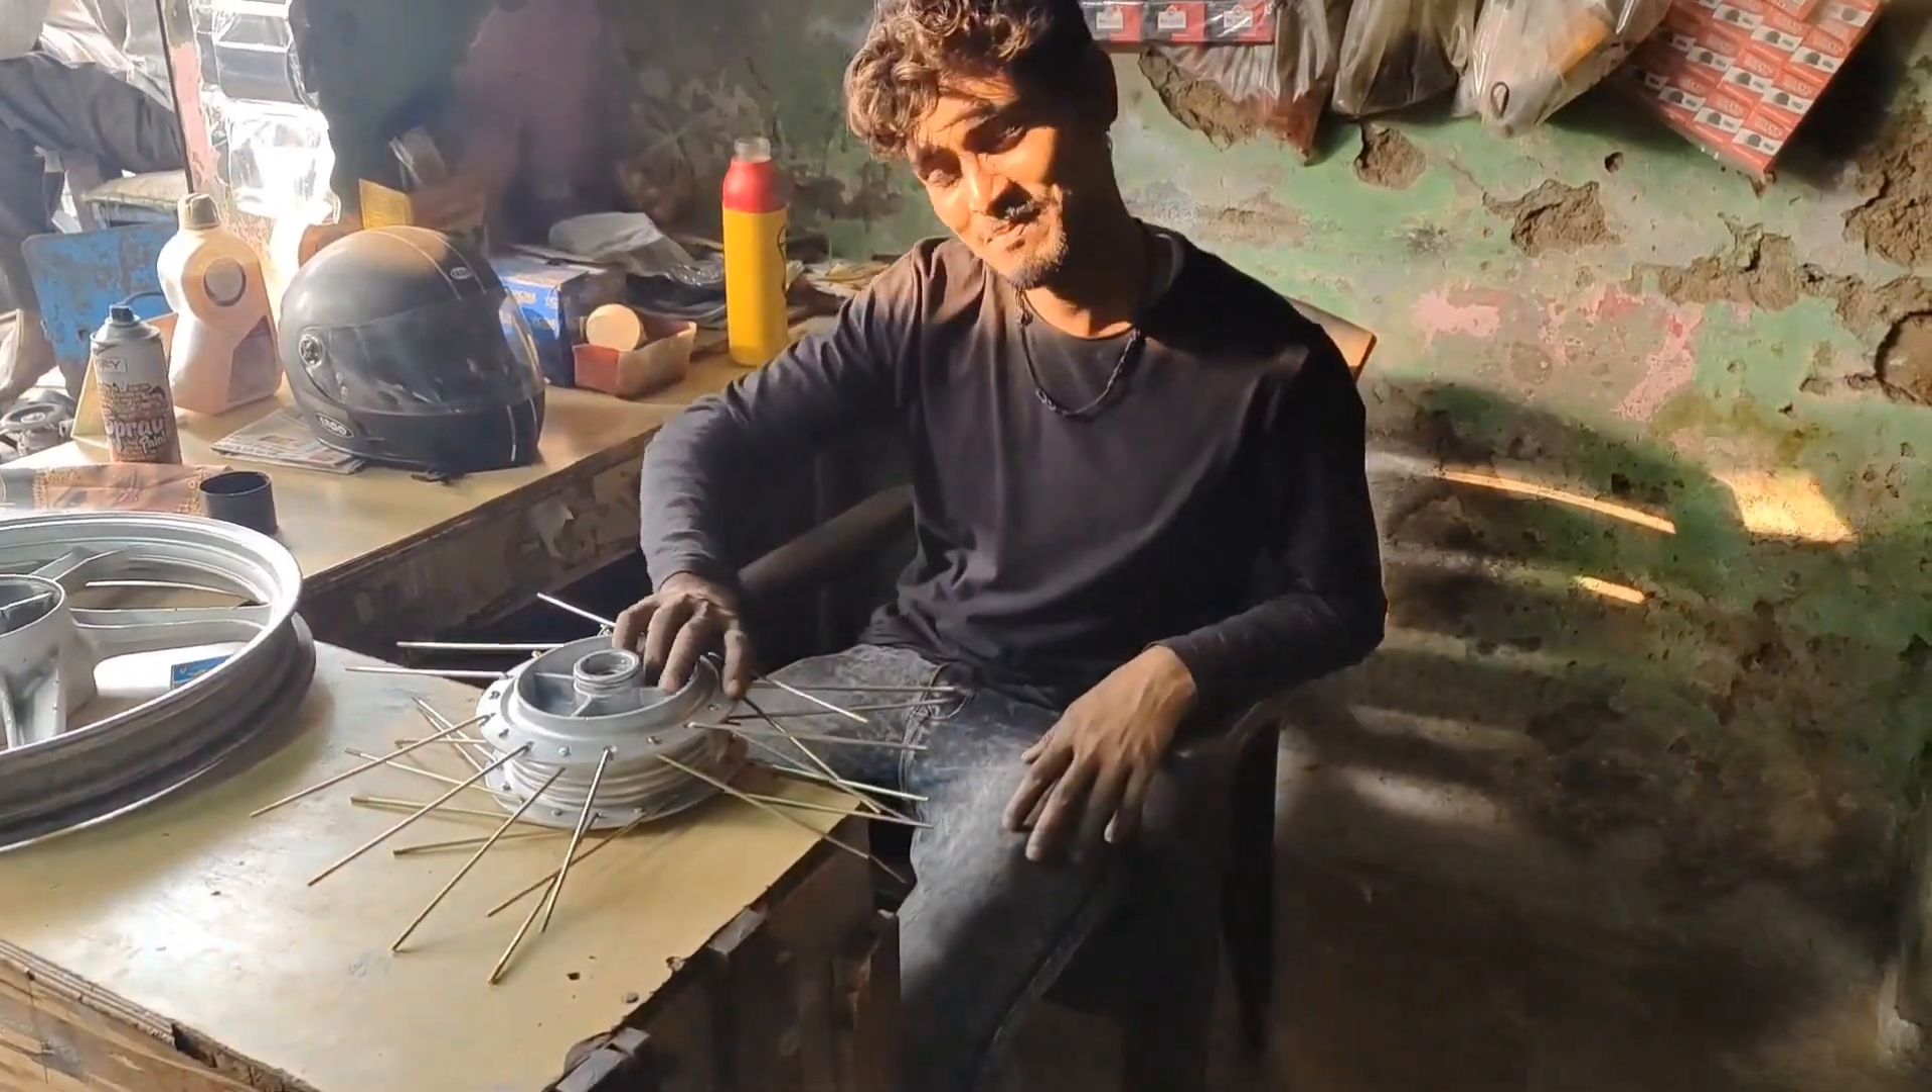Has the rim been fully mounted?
No.